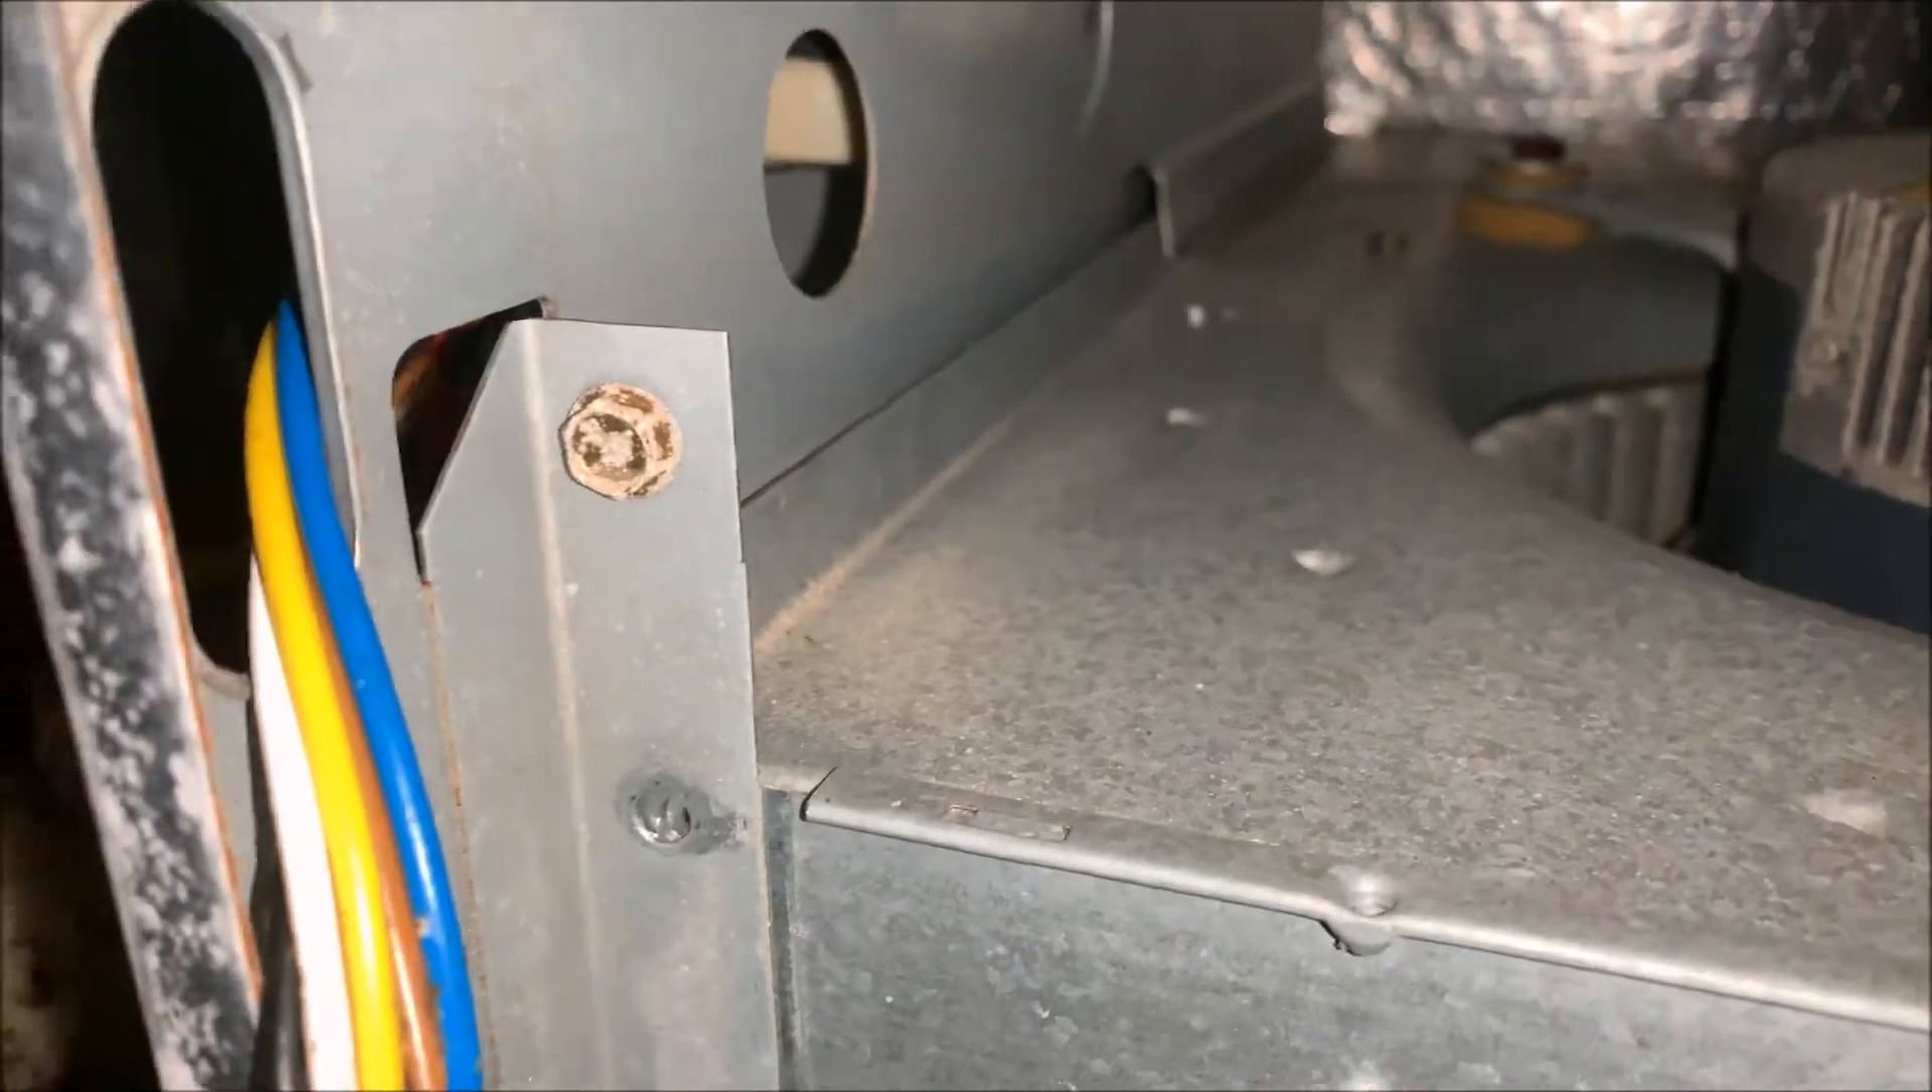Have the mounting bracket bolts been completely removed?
No.